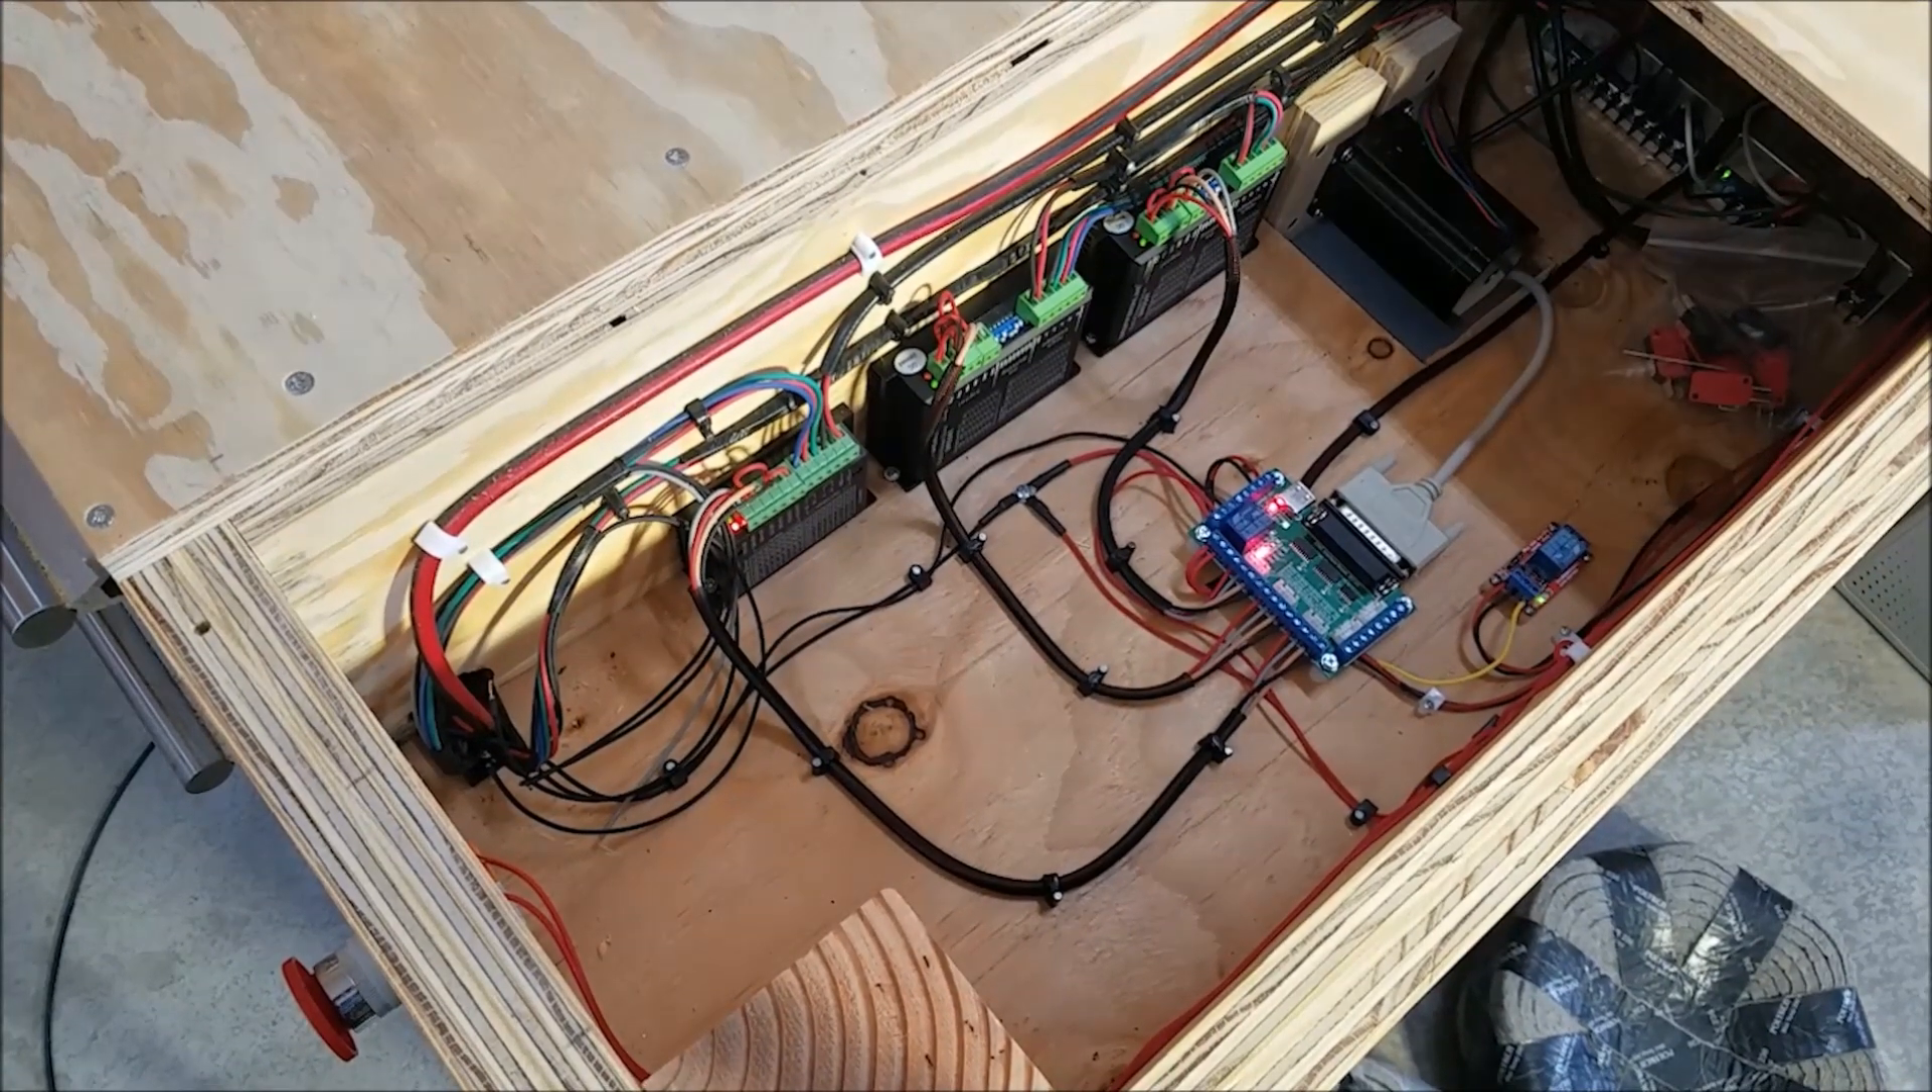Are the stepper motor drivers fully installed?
Yes.